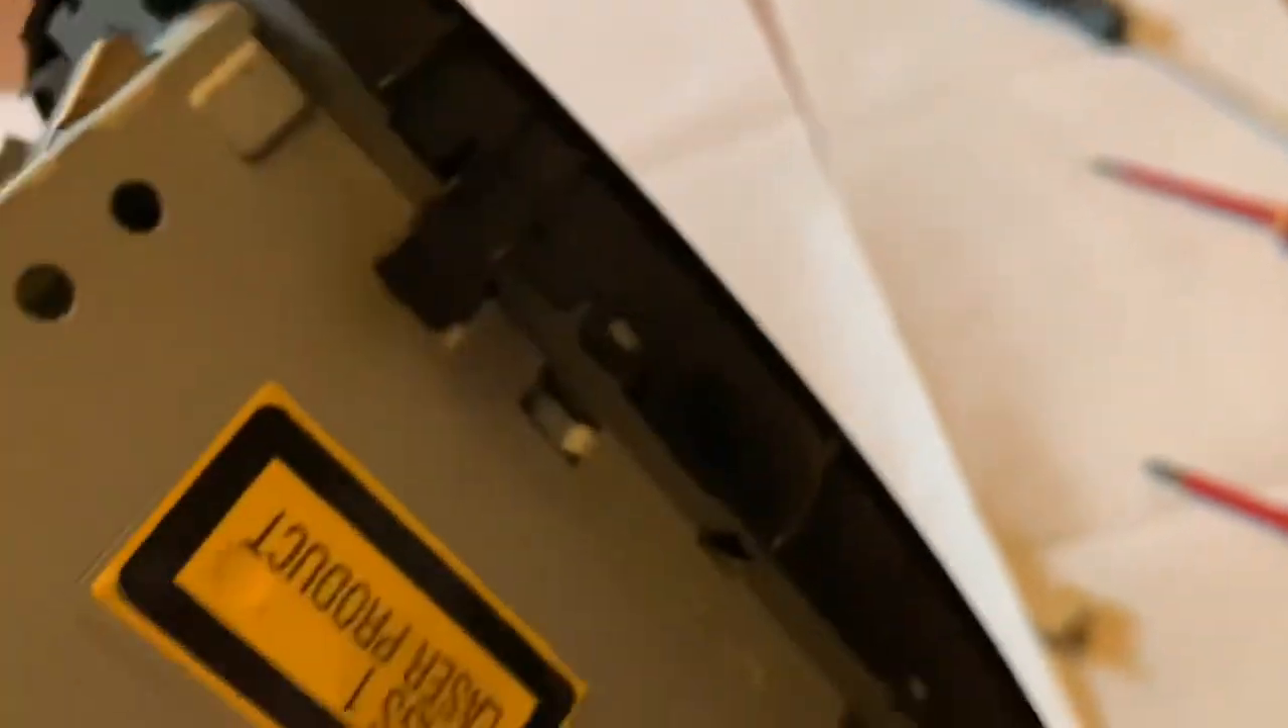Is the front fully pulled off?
No.